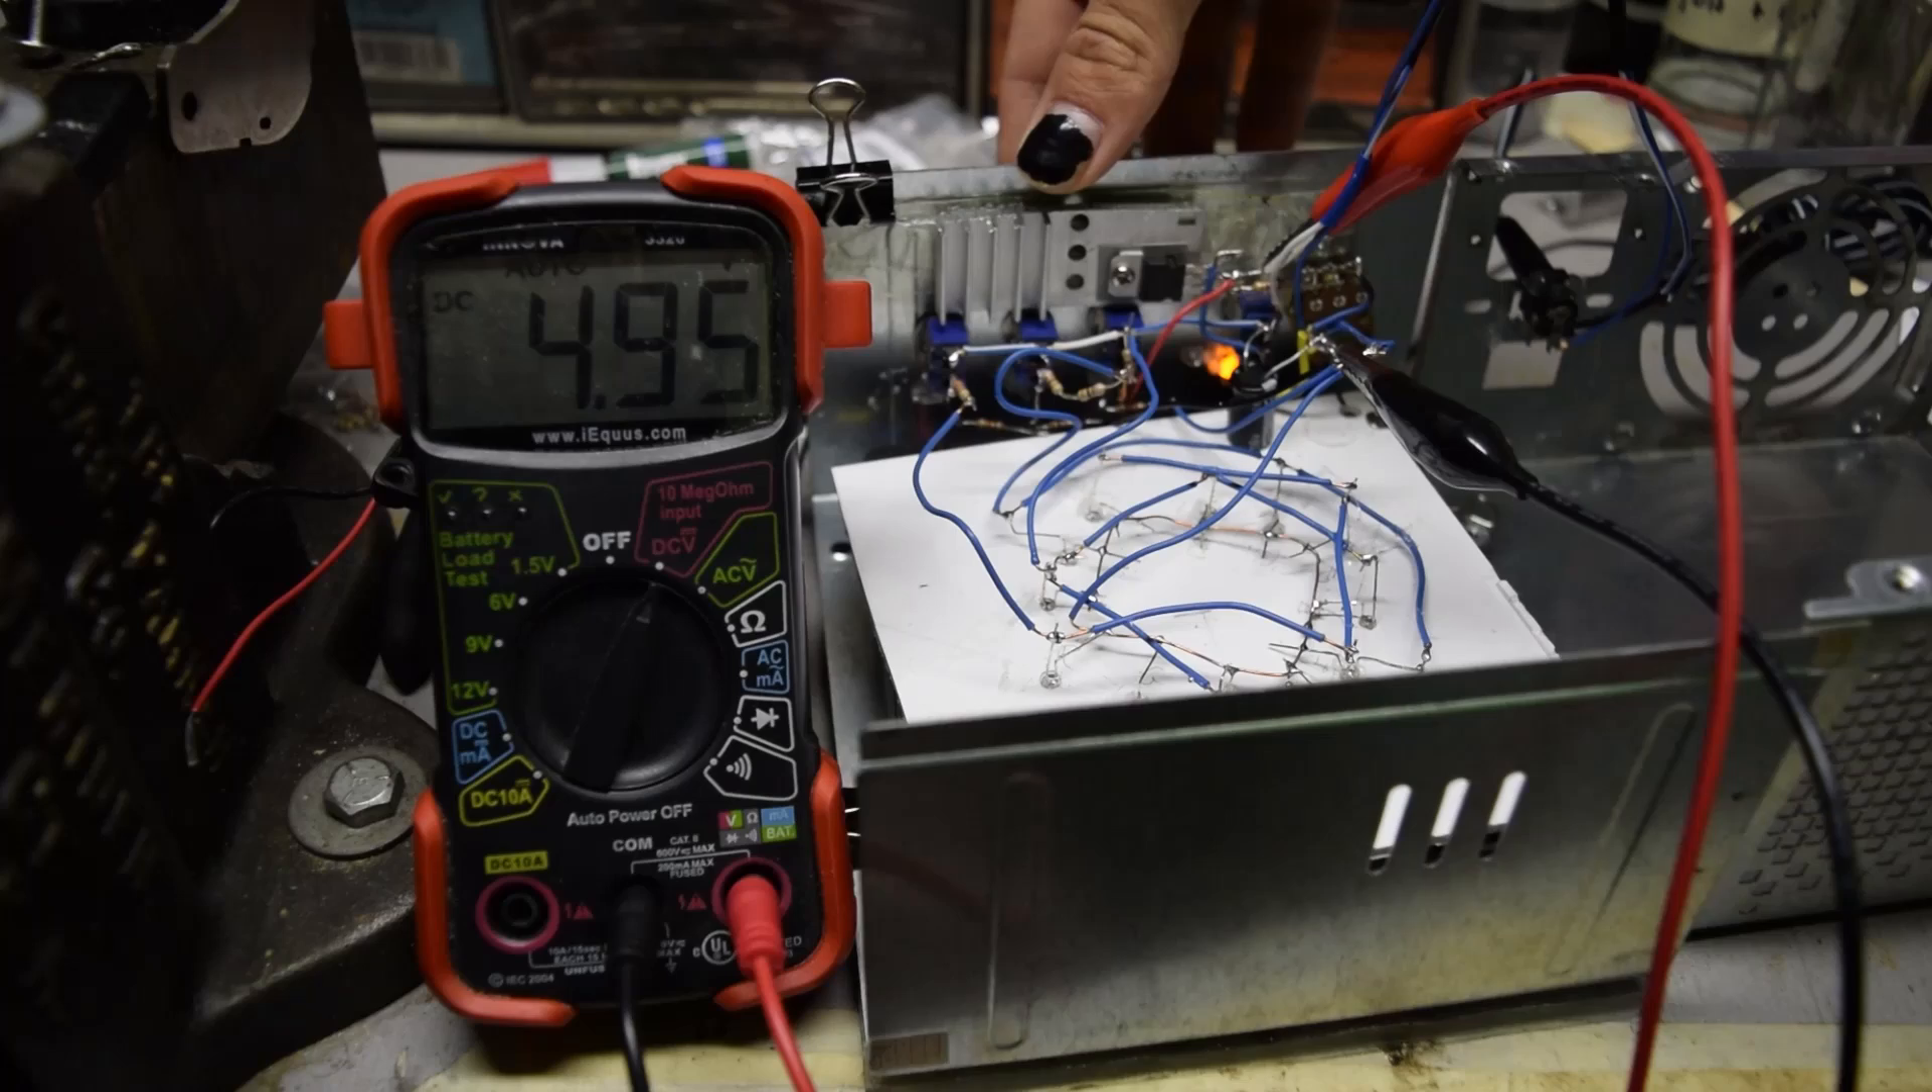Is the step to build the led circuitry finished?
Yes.